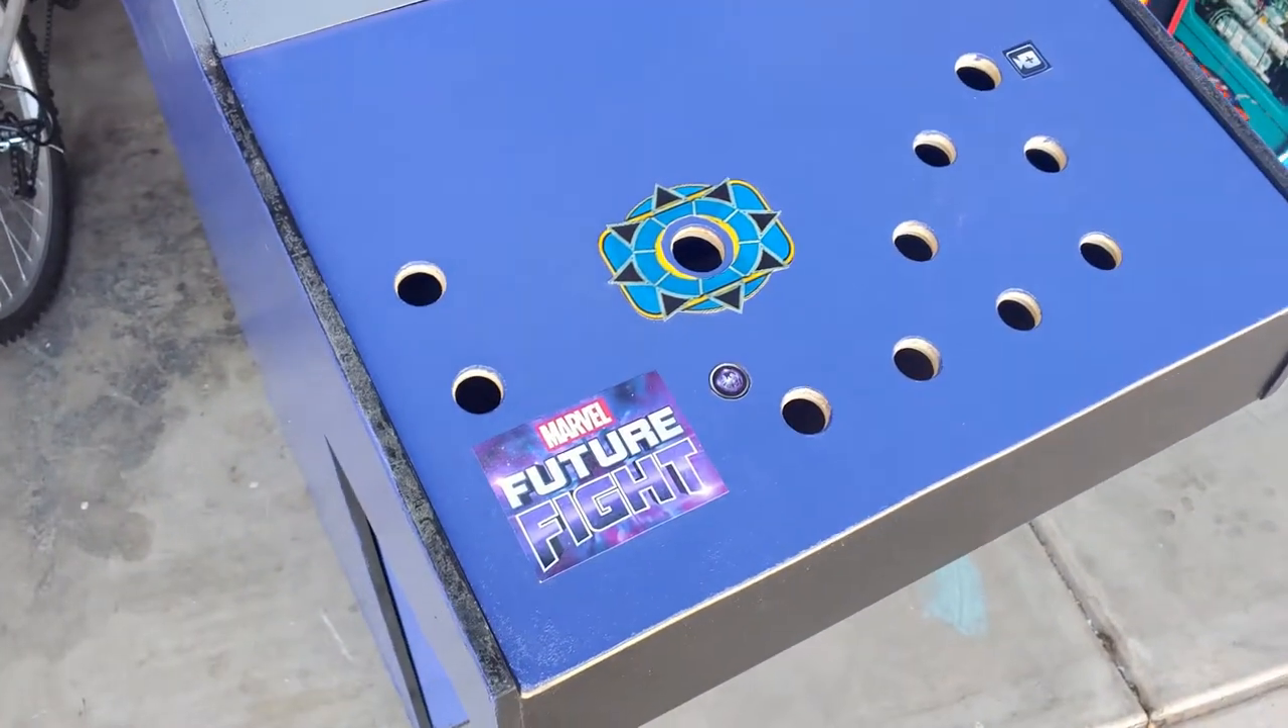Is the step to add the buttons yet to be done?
Yes.